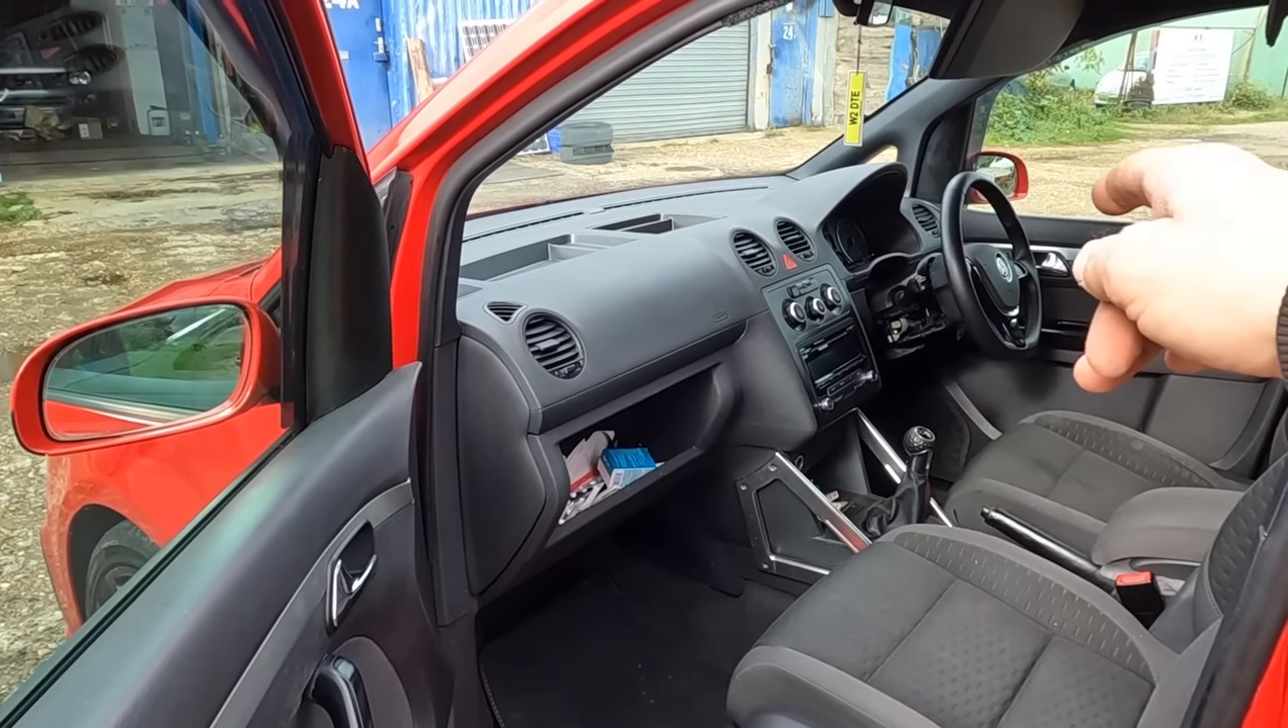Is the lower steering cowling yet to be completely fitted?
Yes.